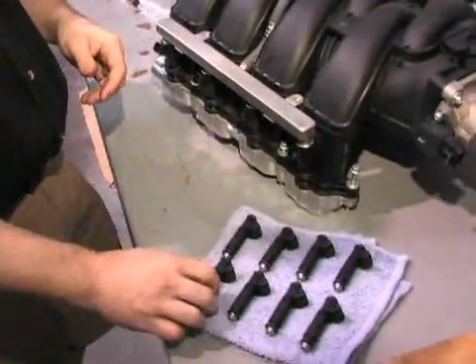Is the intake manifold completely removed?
Yes.